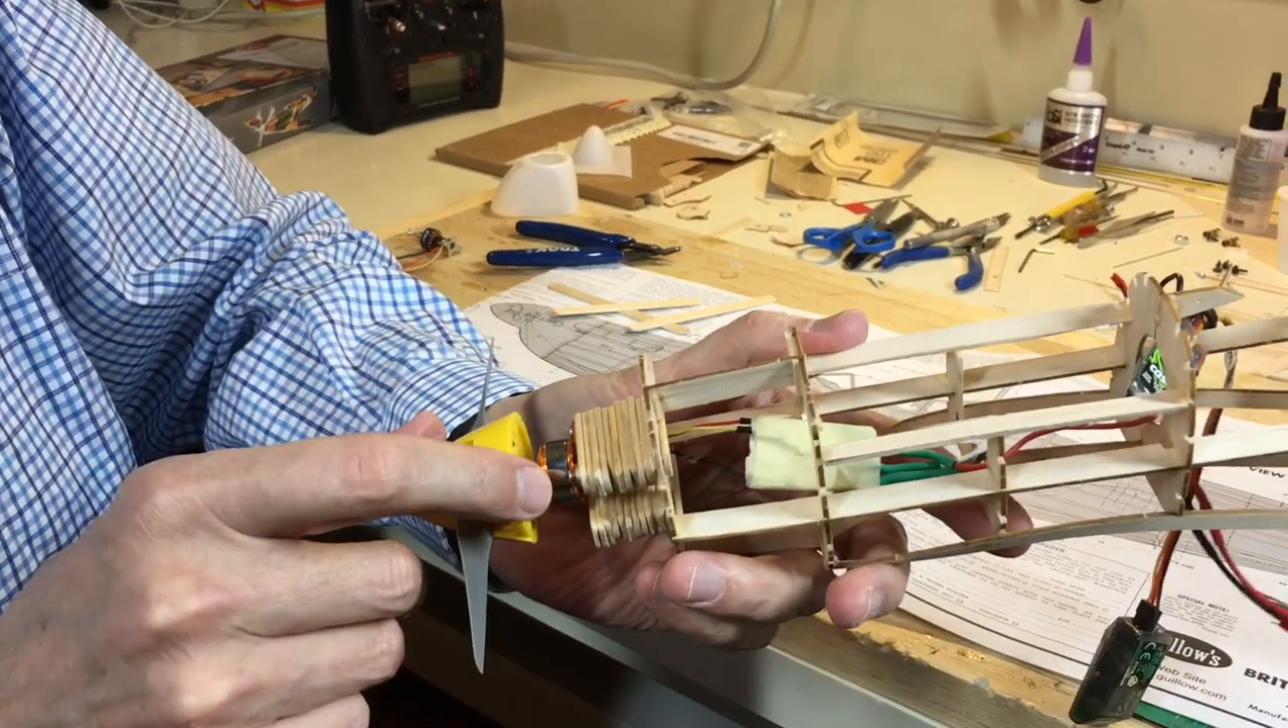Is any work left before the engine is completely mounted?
No.